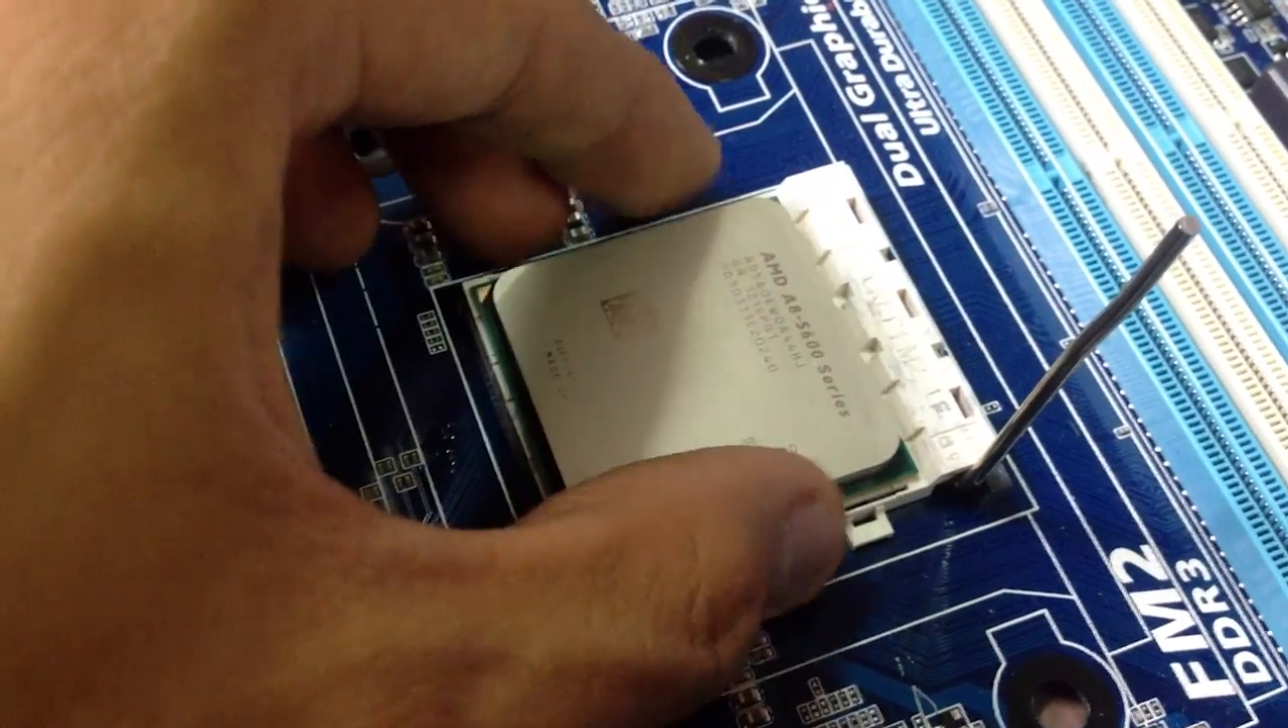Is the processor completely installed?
No.